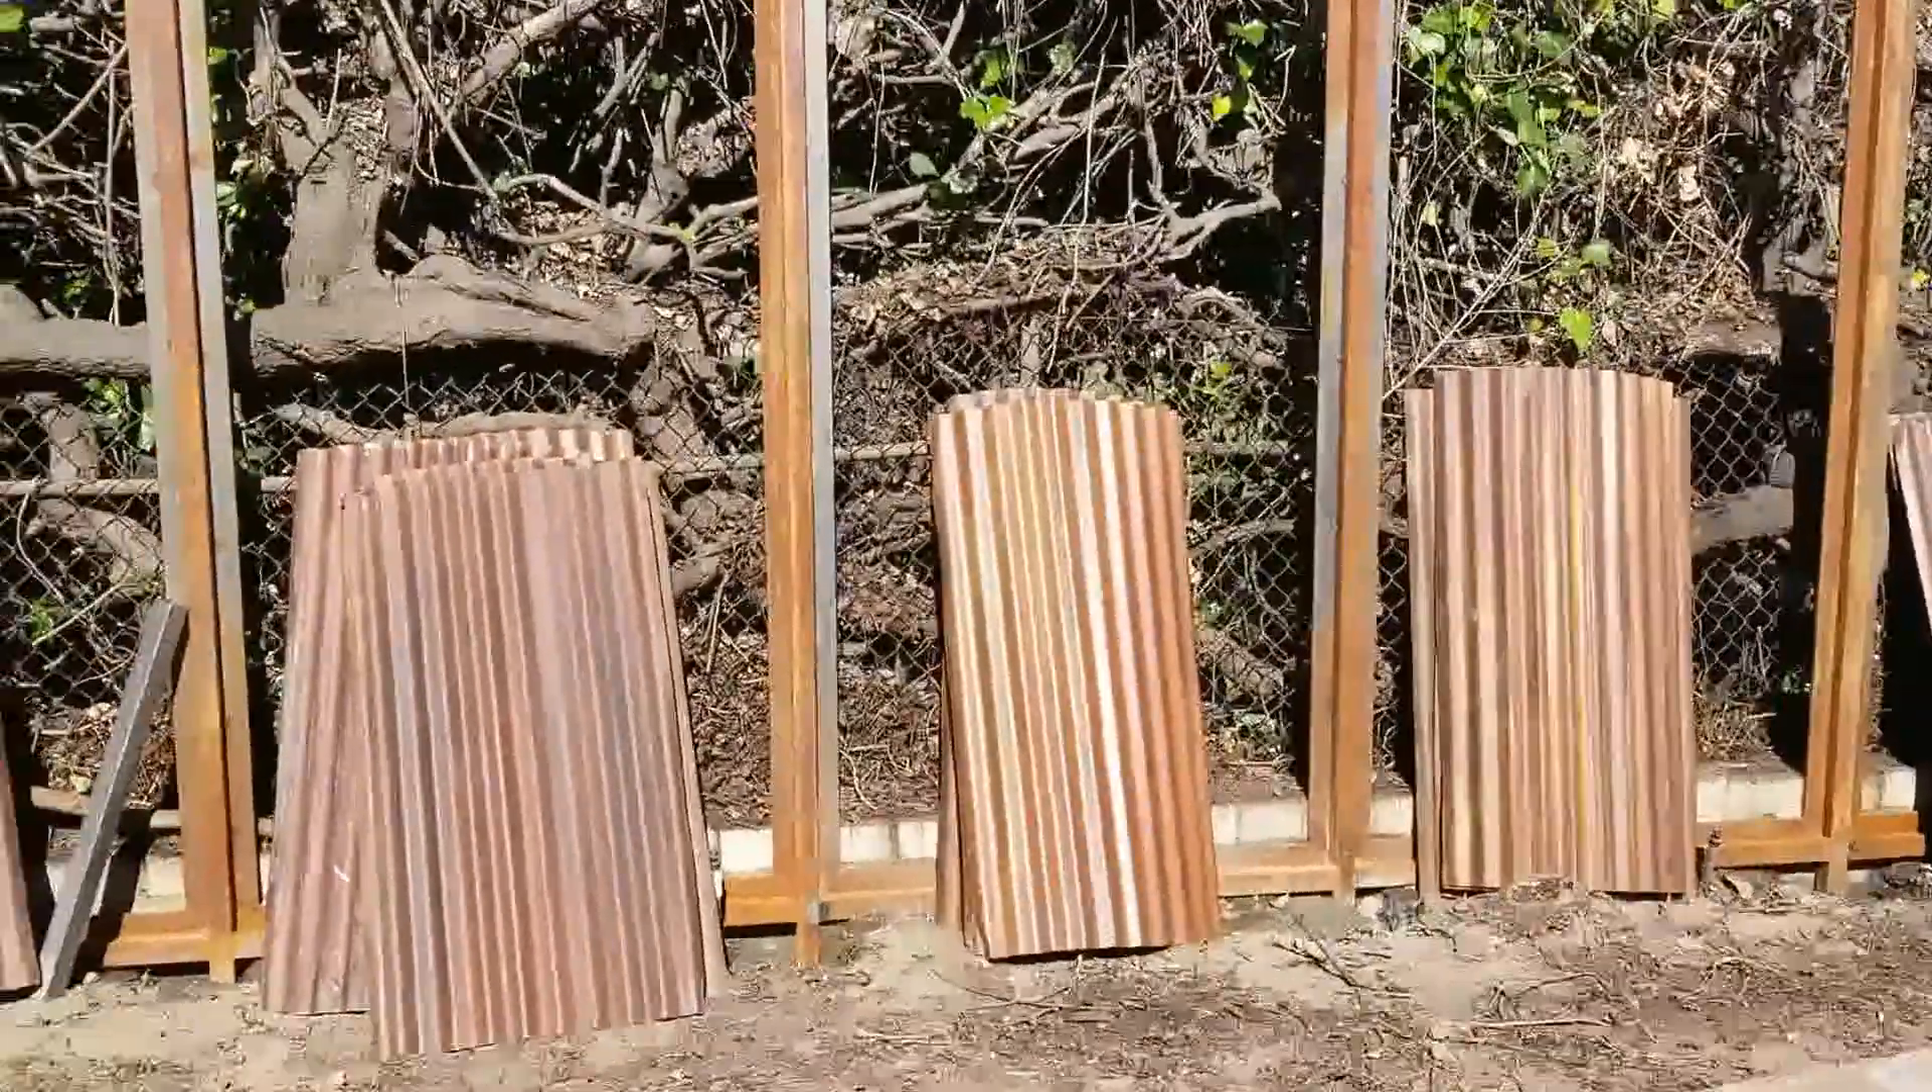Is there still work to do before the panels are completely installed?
Yes.